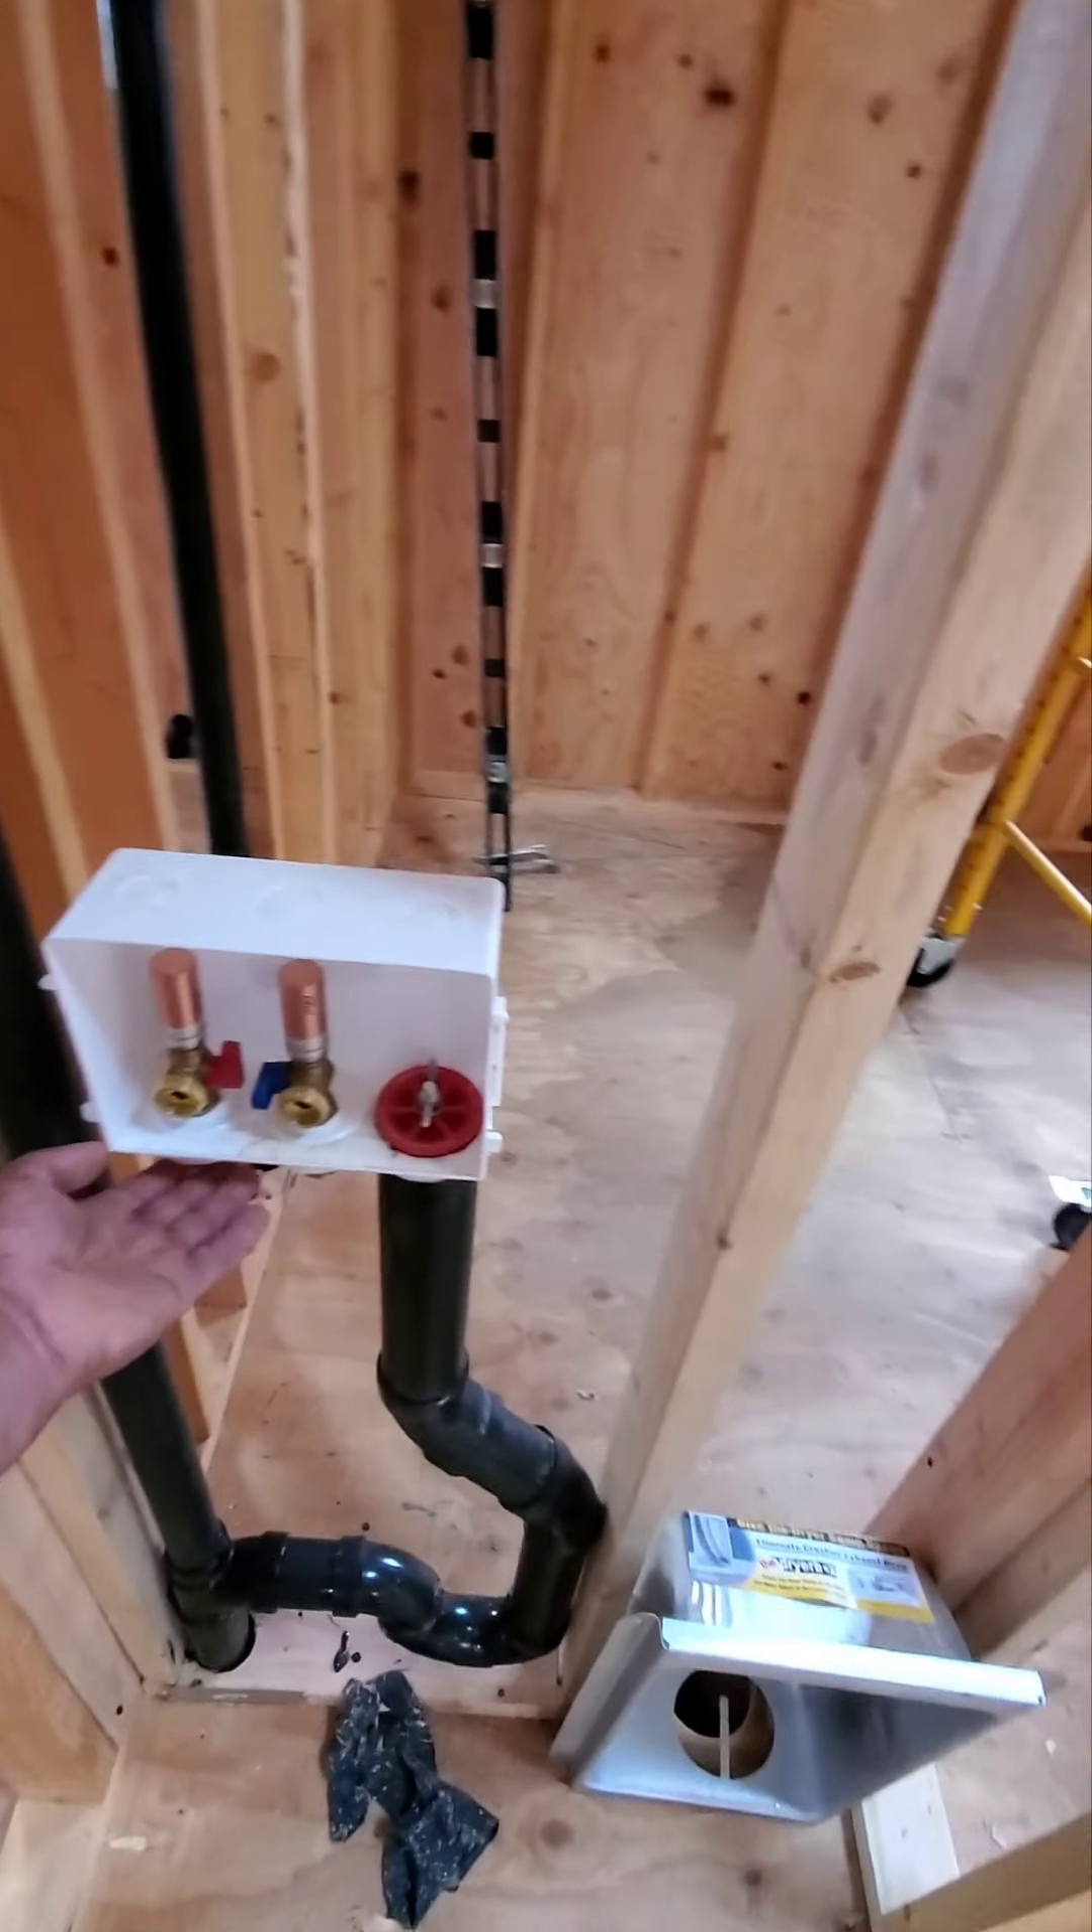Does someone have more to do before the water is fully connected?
Yes.